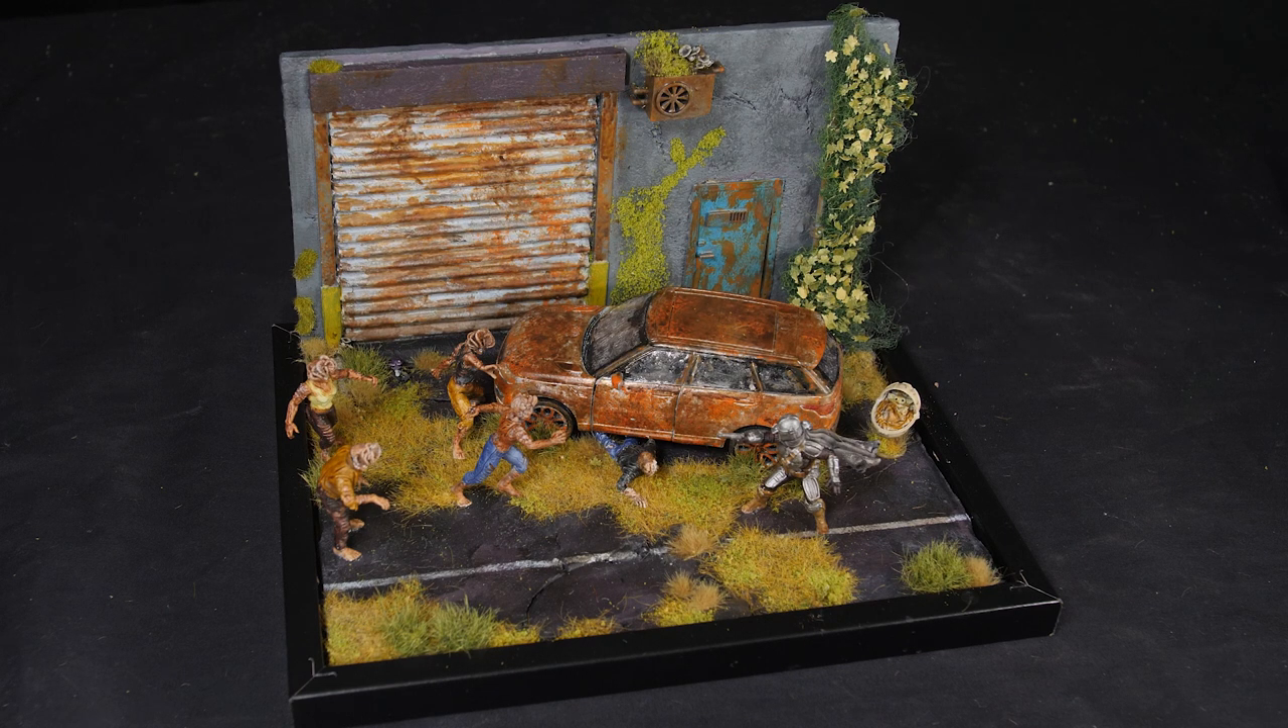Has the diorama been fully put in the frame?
Yes.